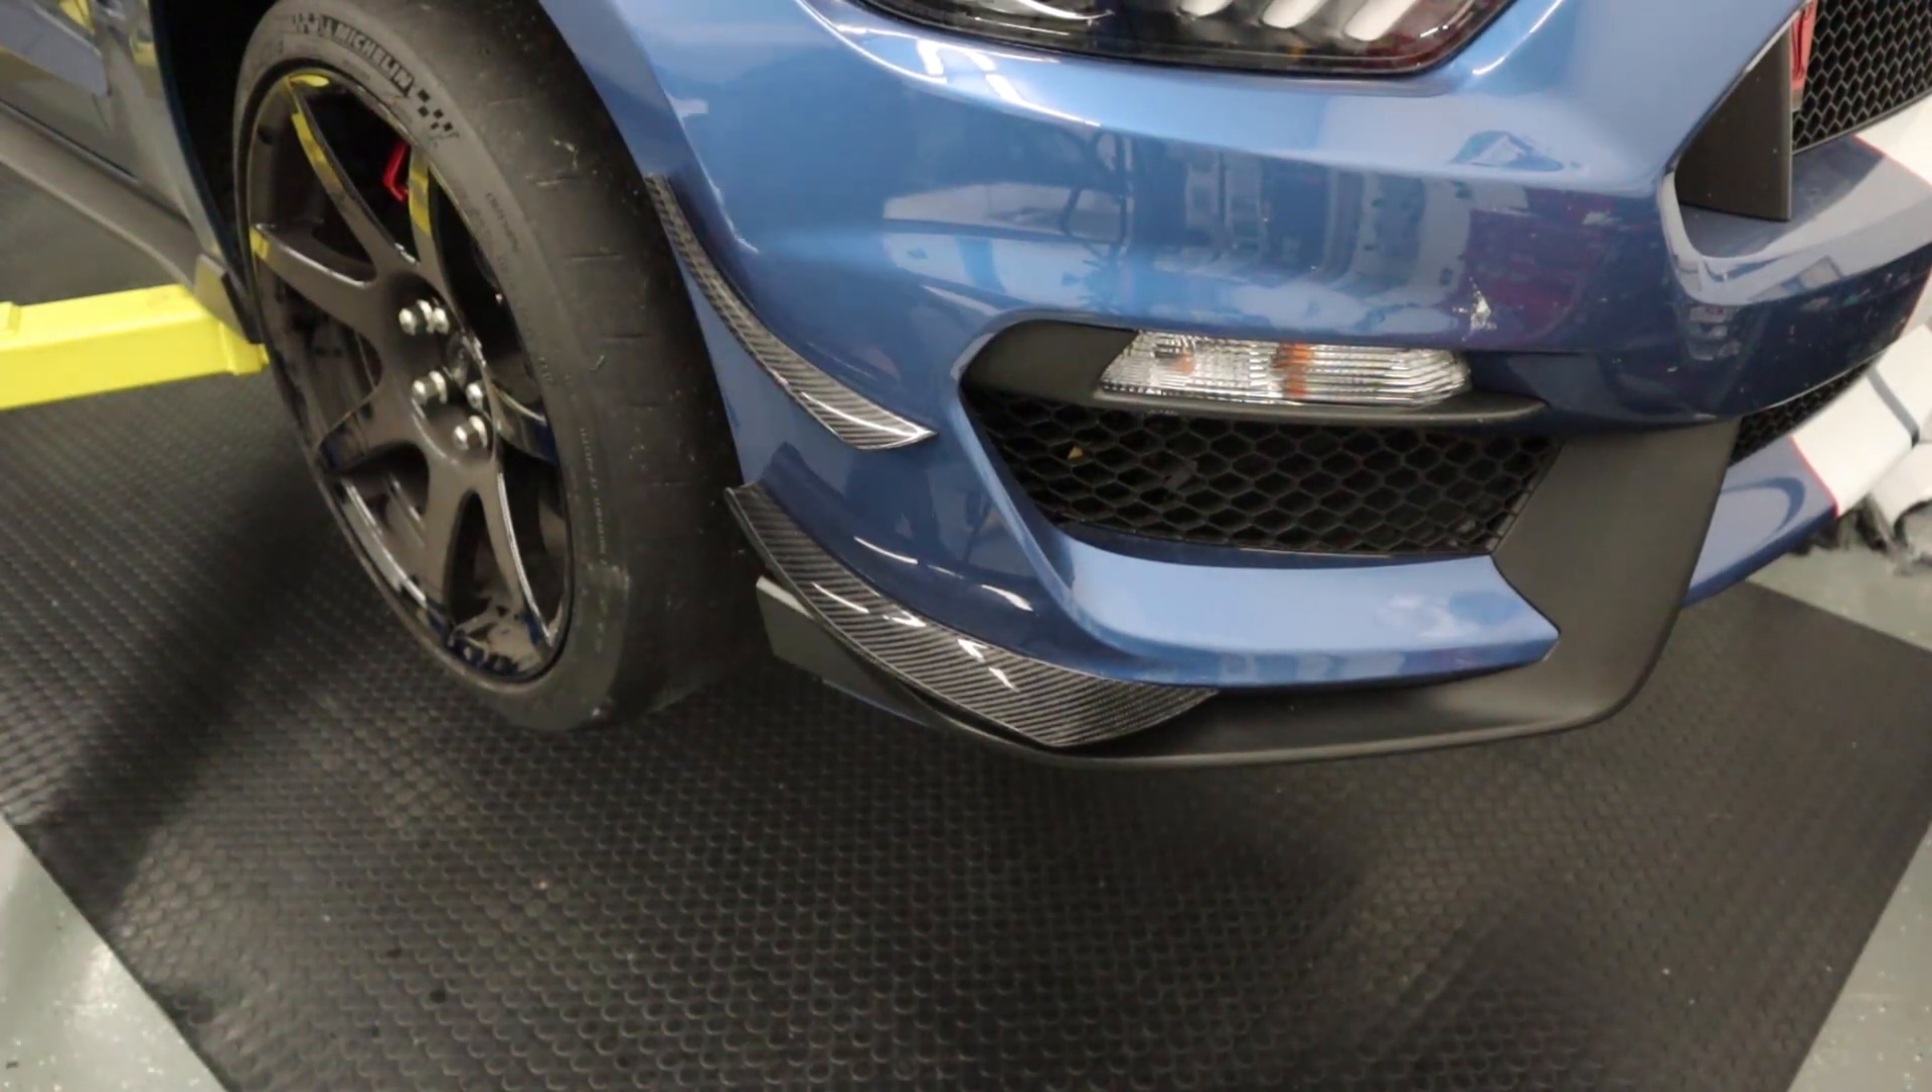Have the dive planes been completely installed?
Yes.